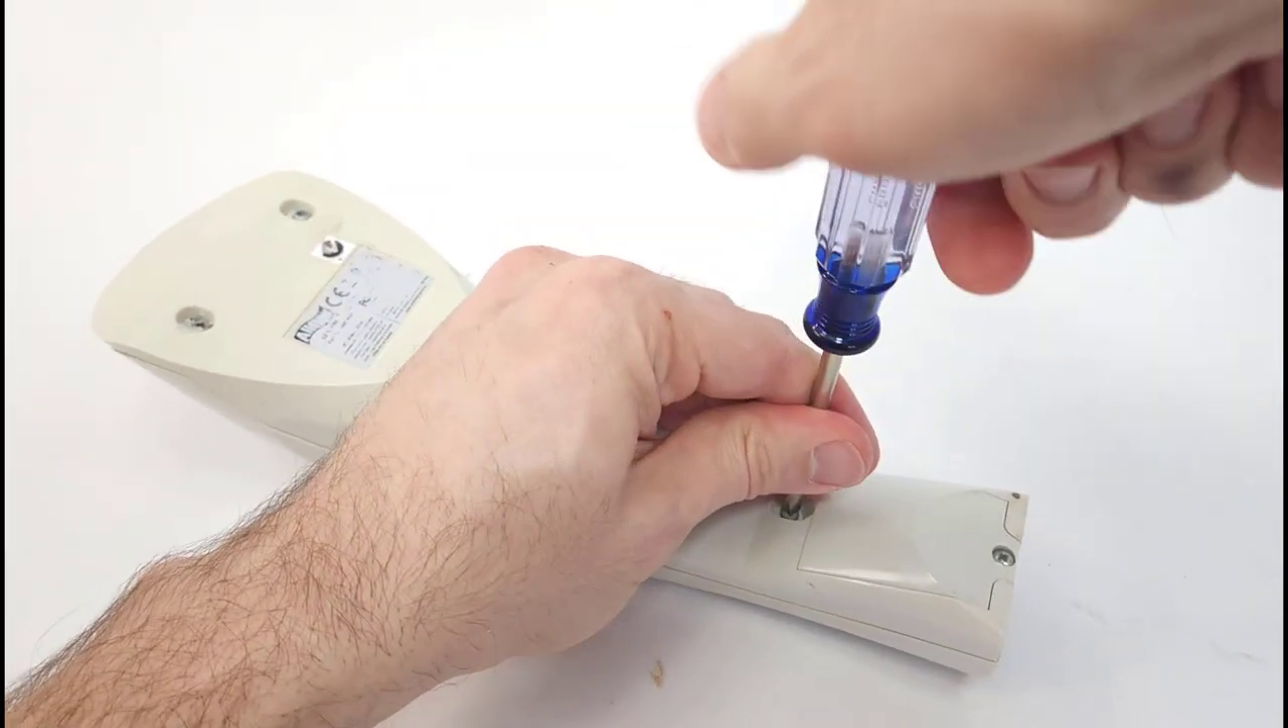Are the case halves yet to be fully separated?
Yes.